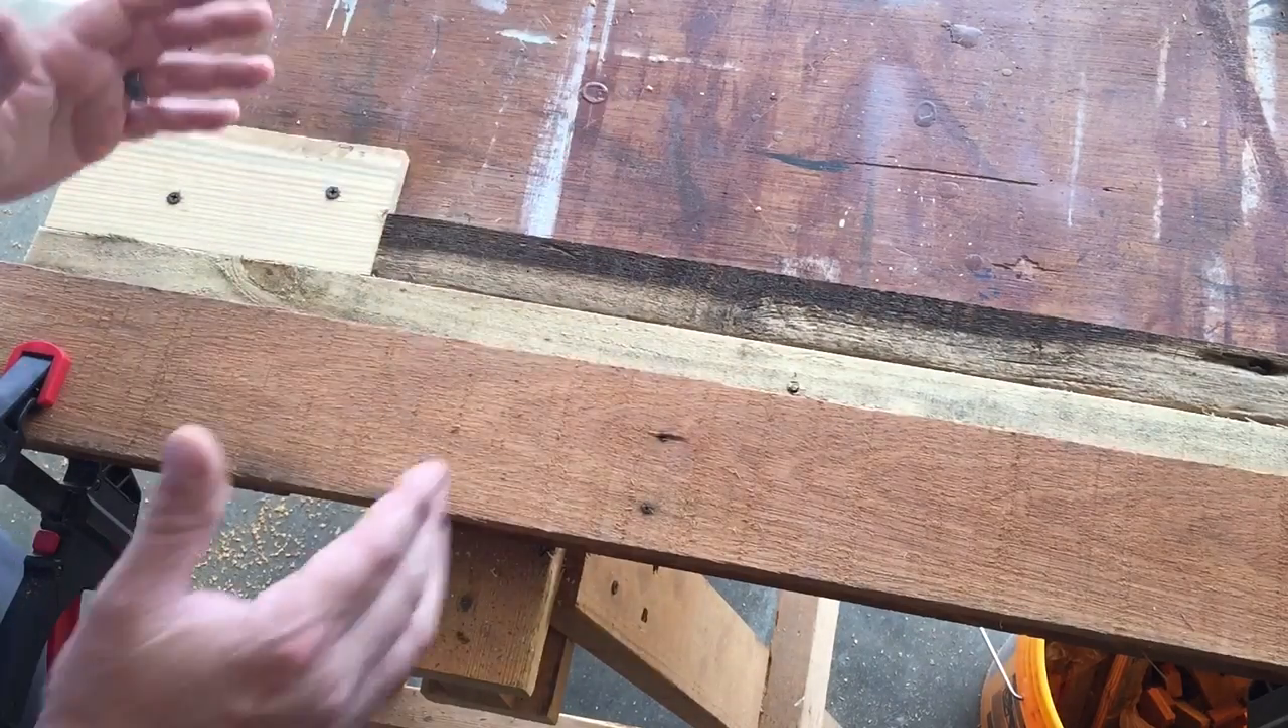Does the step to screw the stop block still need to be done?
No.